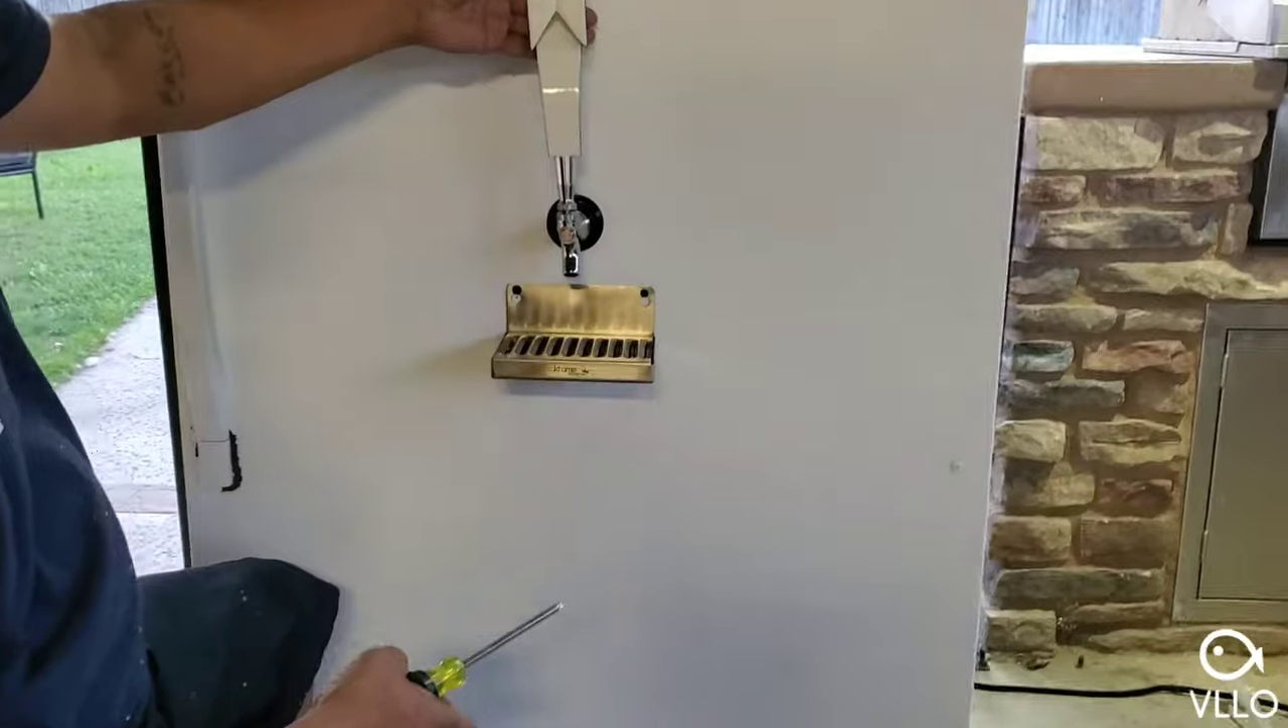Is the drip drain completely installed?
Yes.